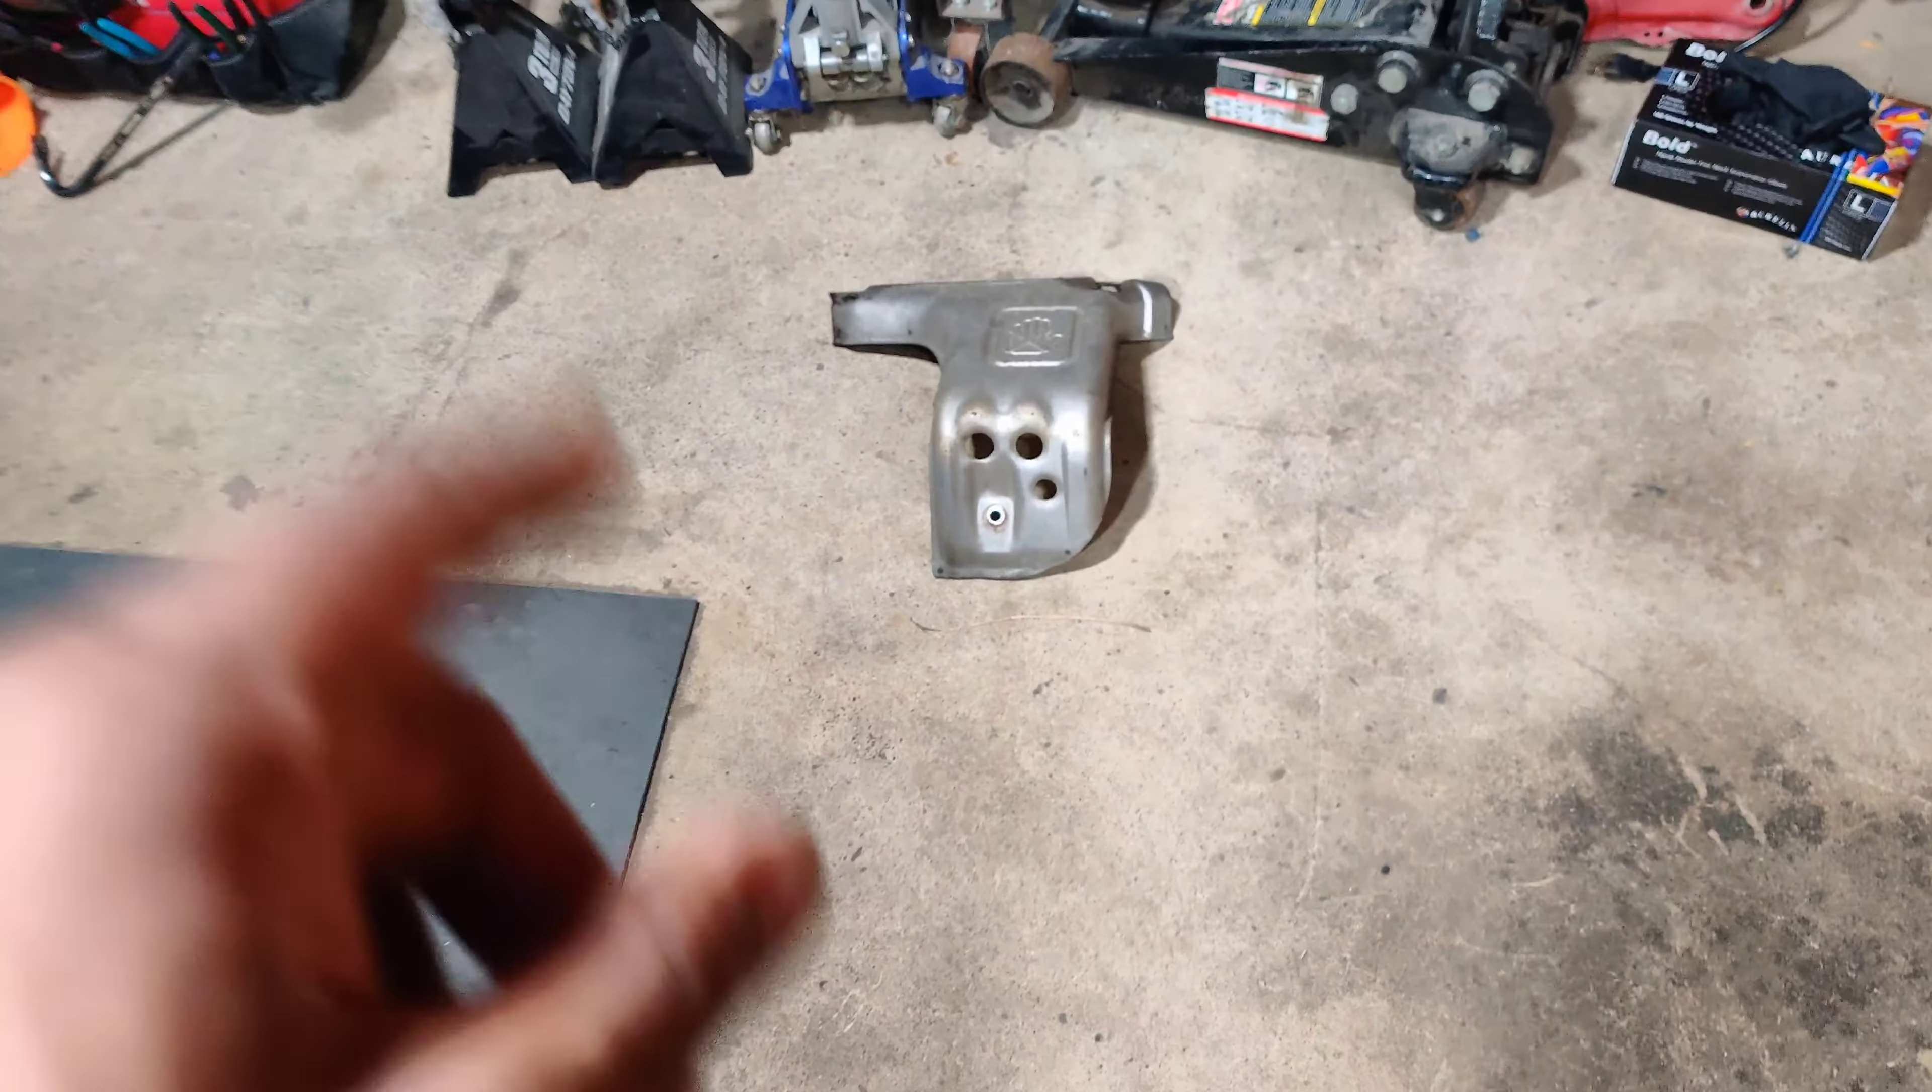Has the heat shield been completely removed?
Yes.